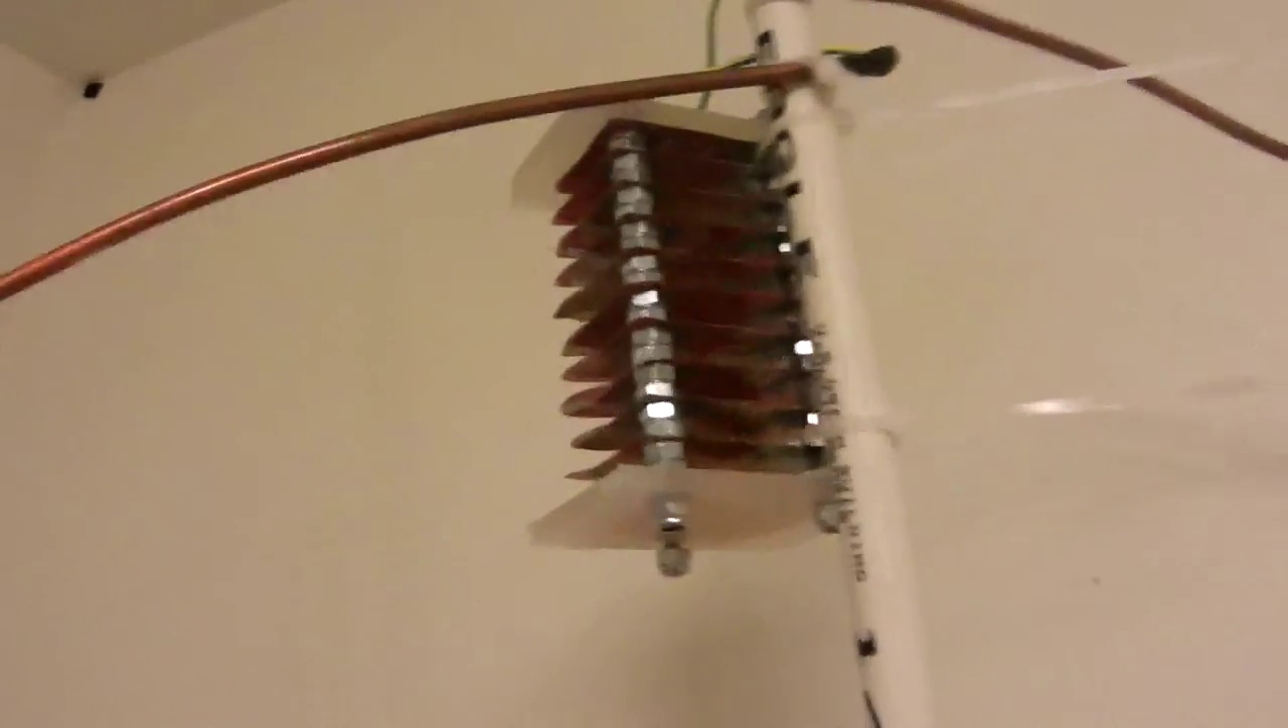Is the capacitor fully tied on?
Yes.